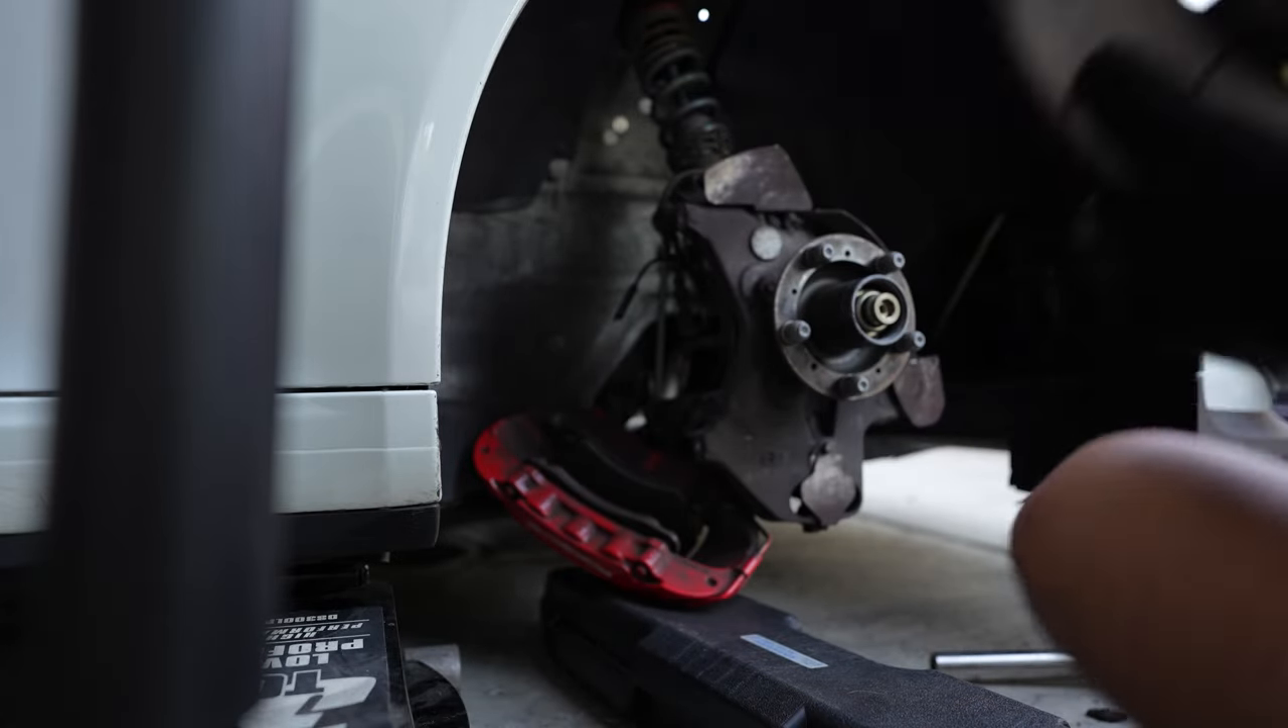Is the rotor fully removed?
Yes.